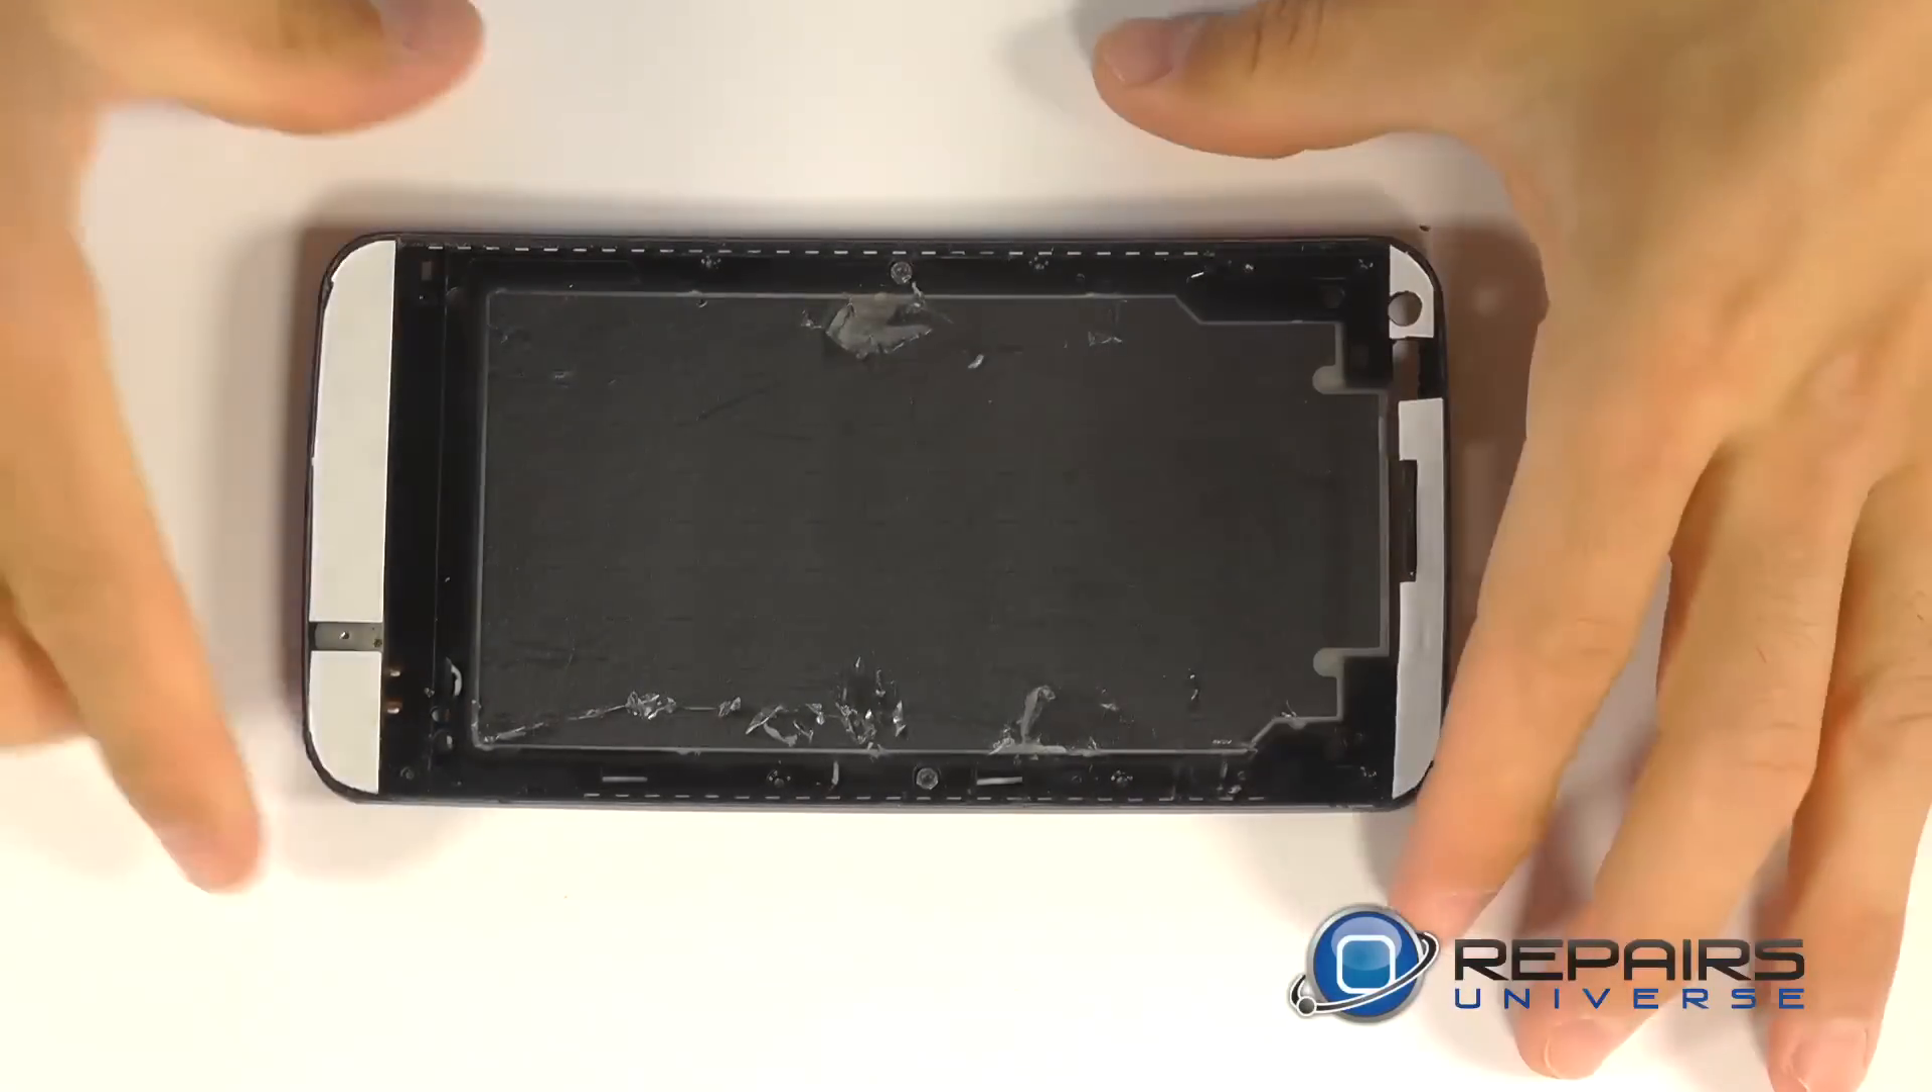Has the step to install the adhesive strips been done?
Yes.